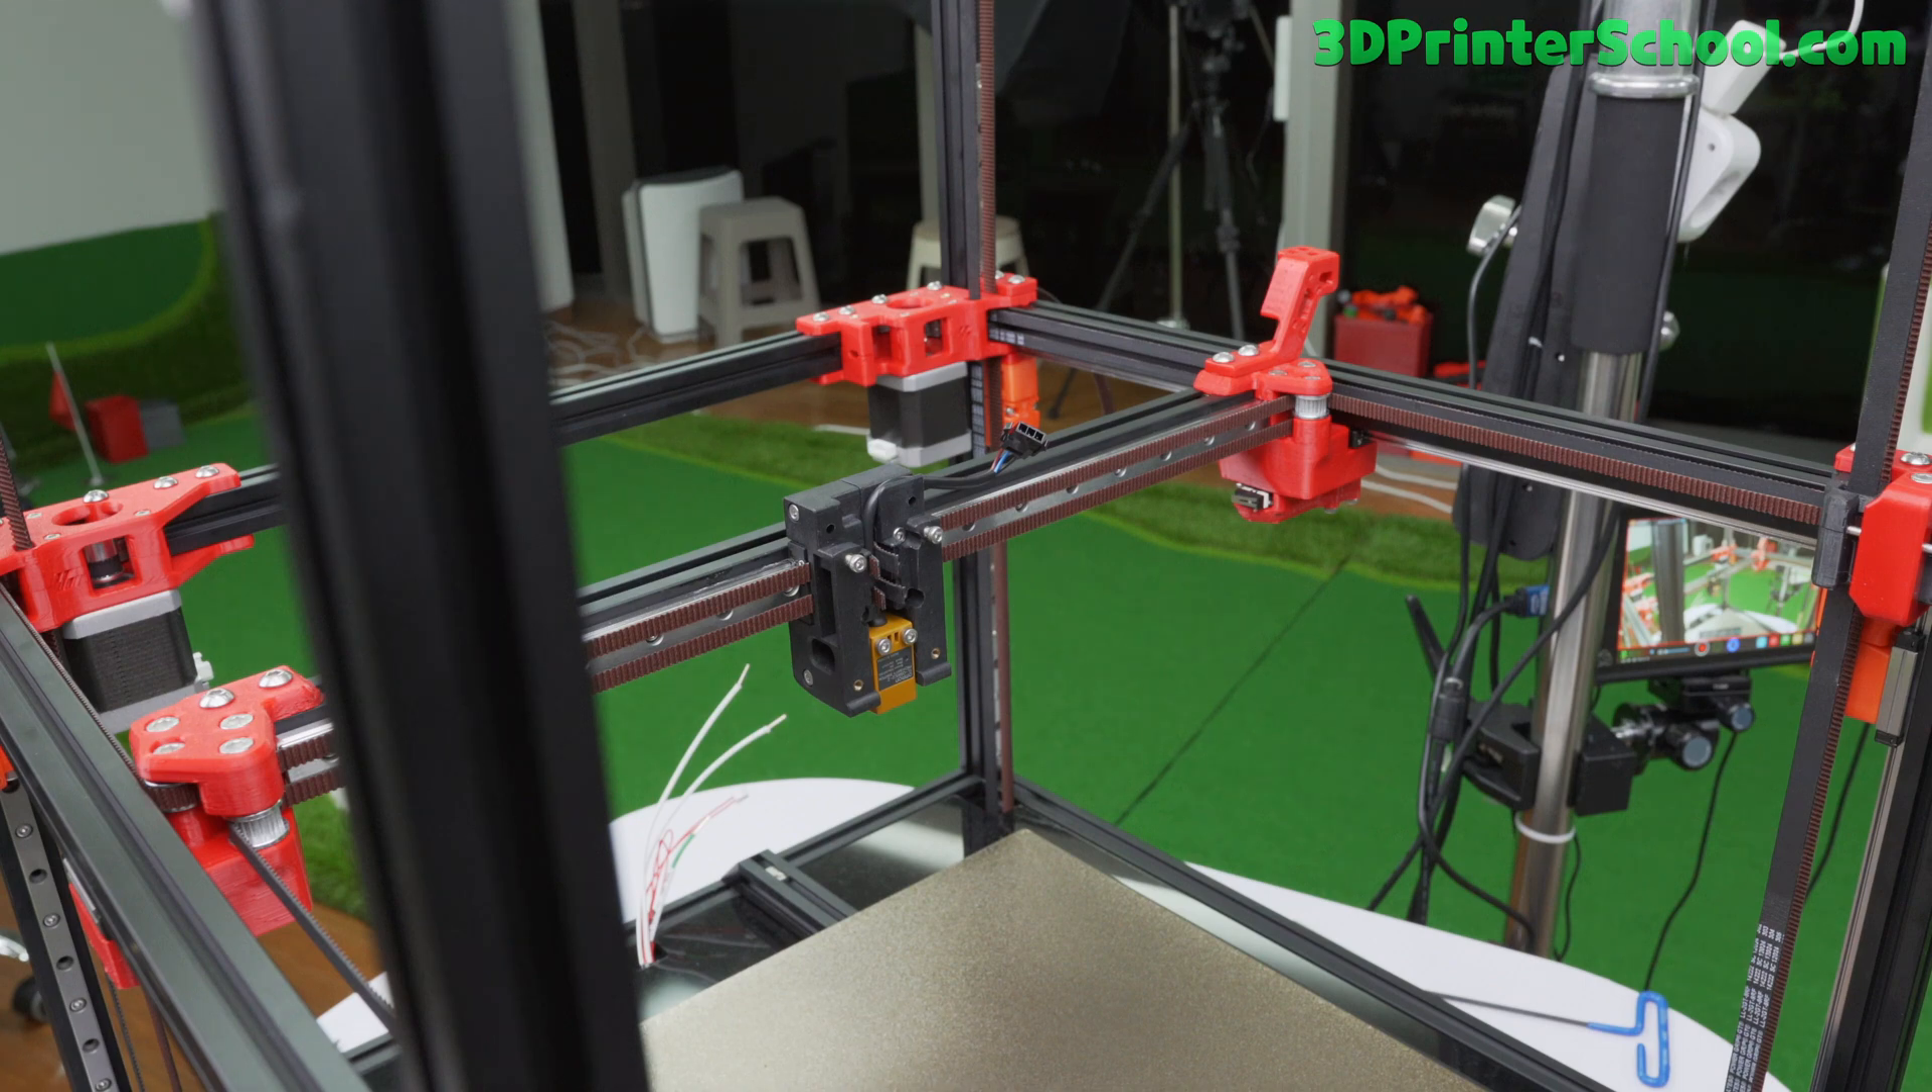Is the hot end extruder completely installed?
No.